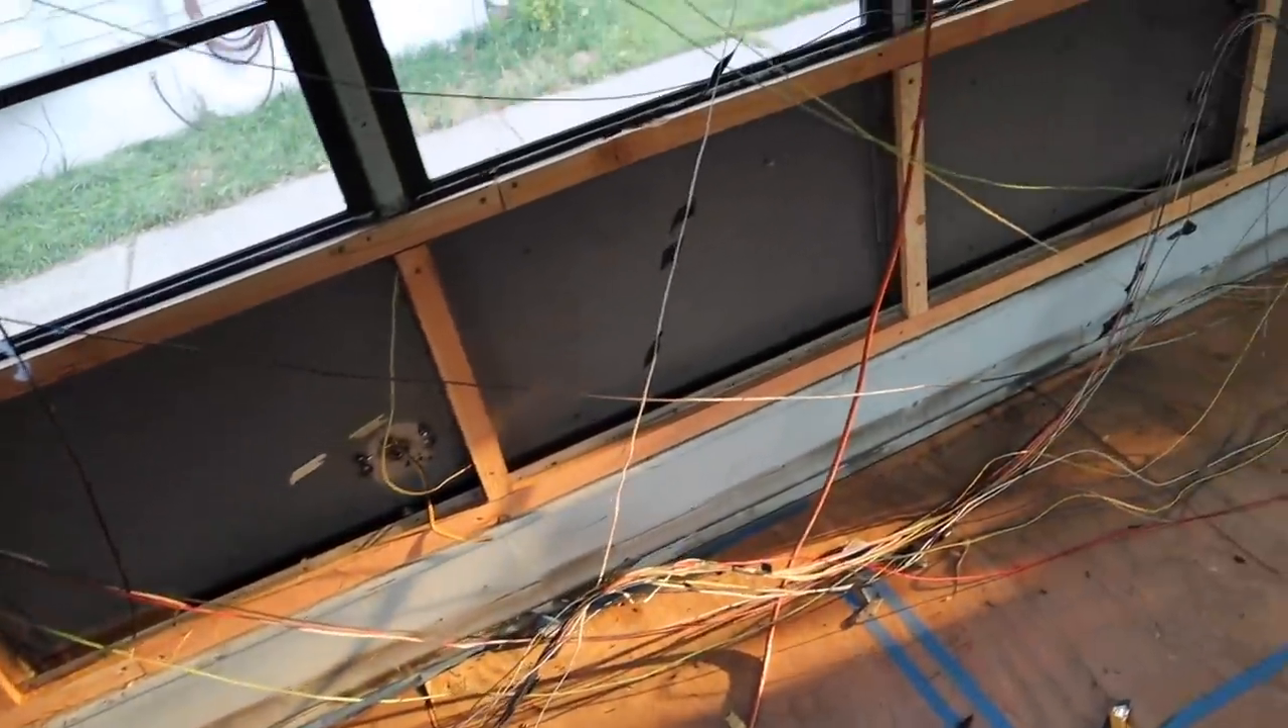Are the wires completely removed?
No.